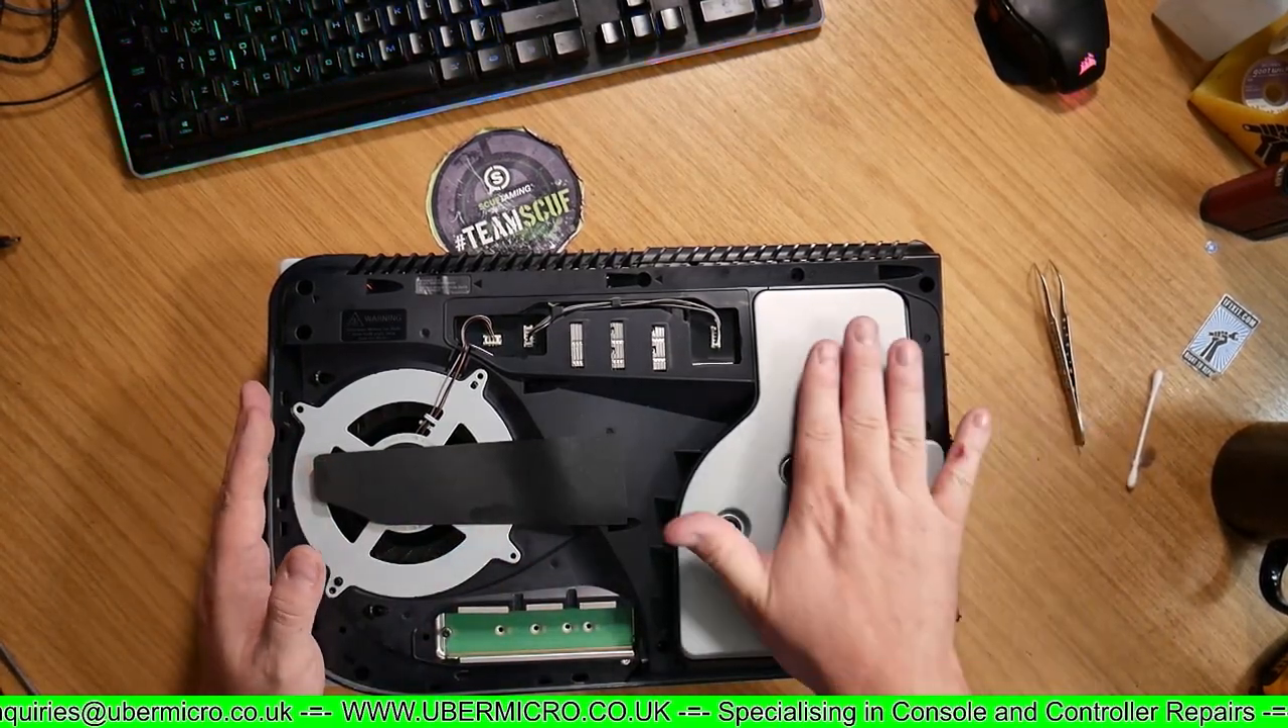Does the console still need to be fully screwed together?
Yes.